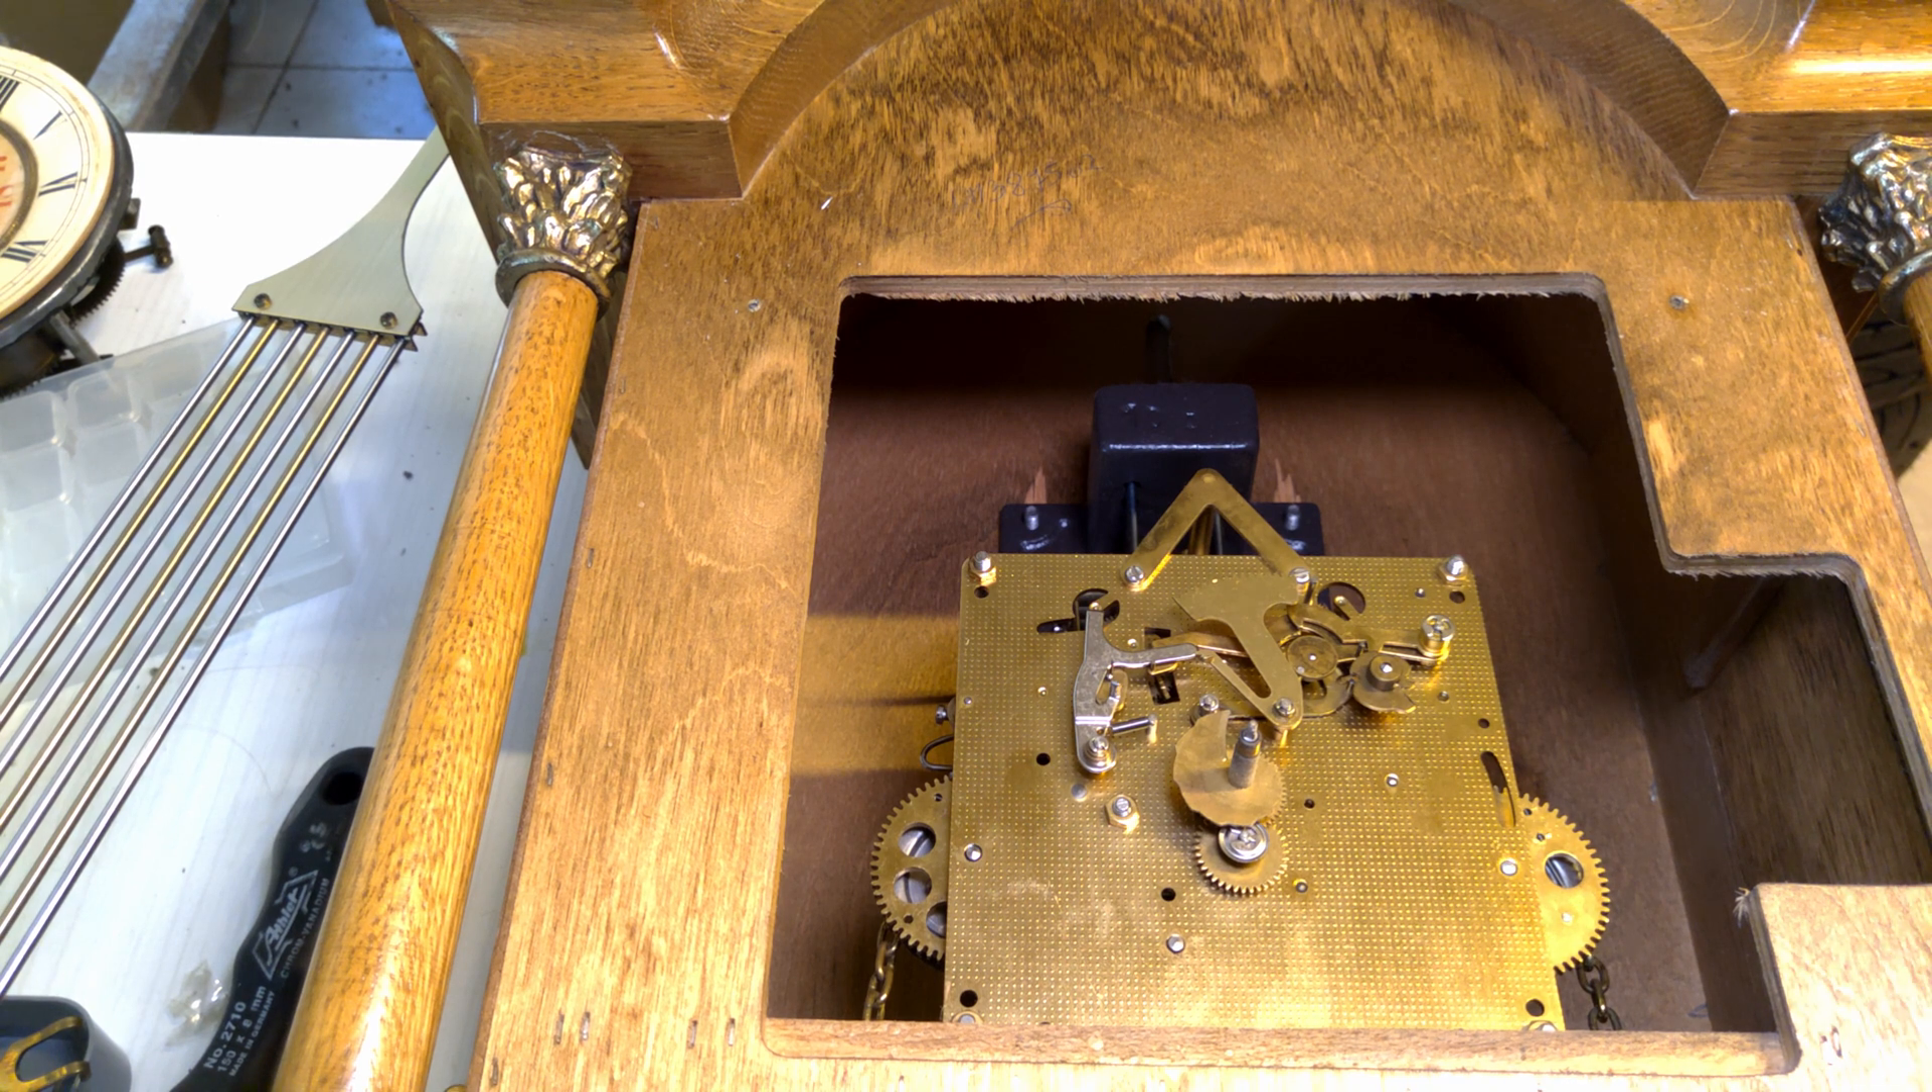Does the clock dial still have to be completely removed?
No.